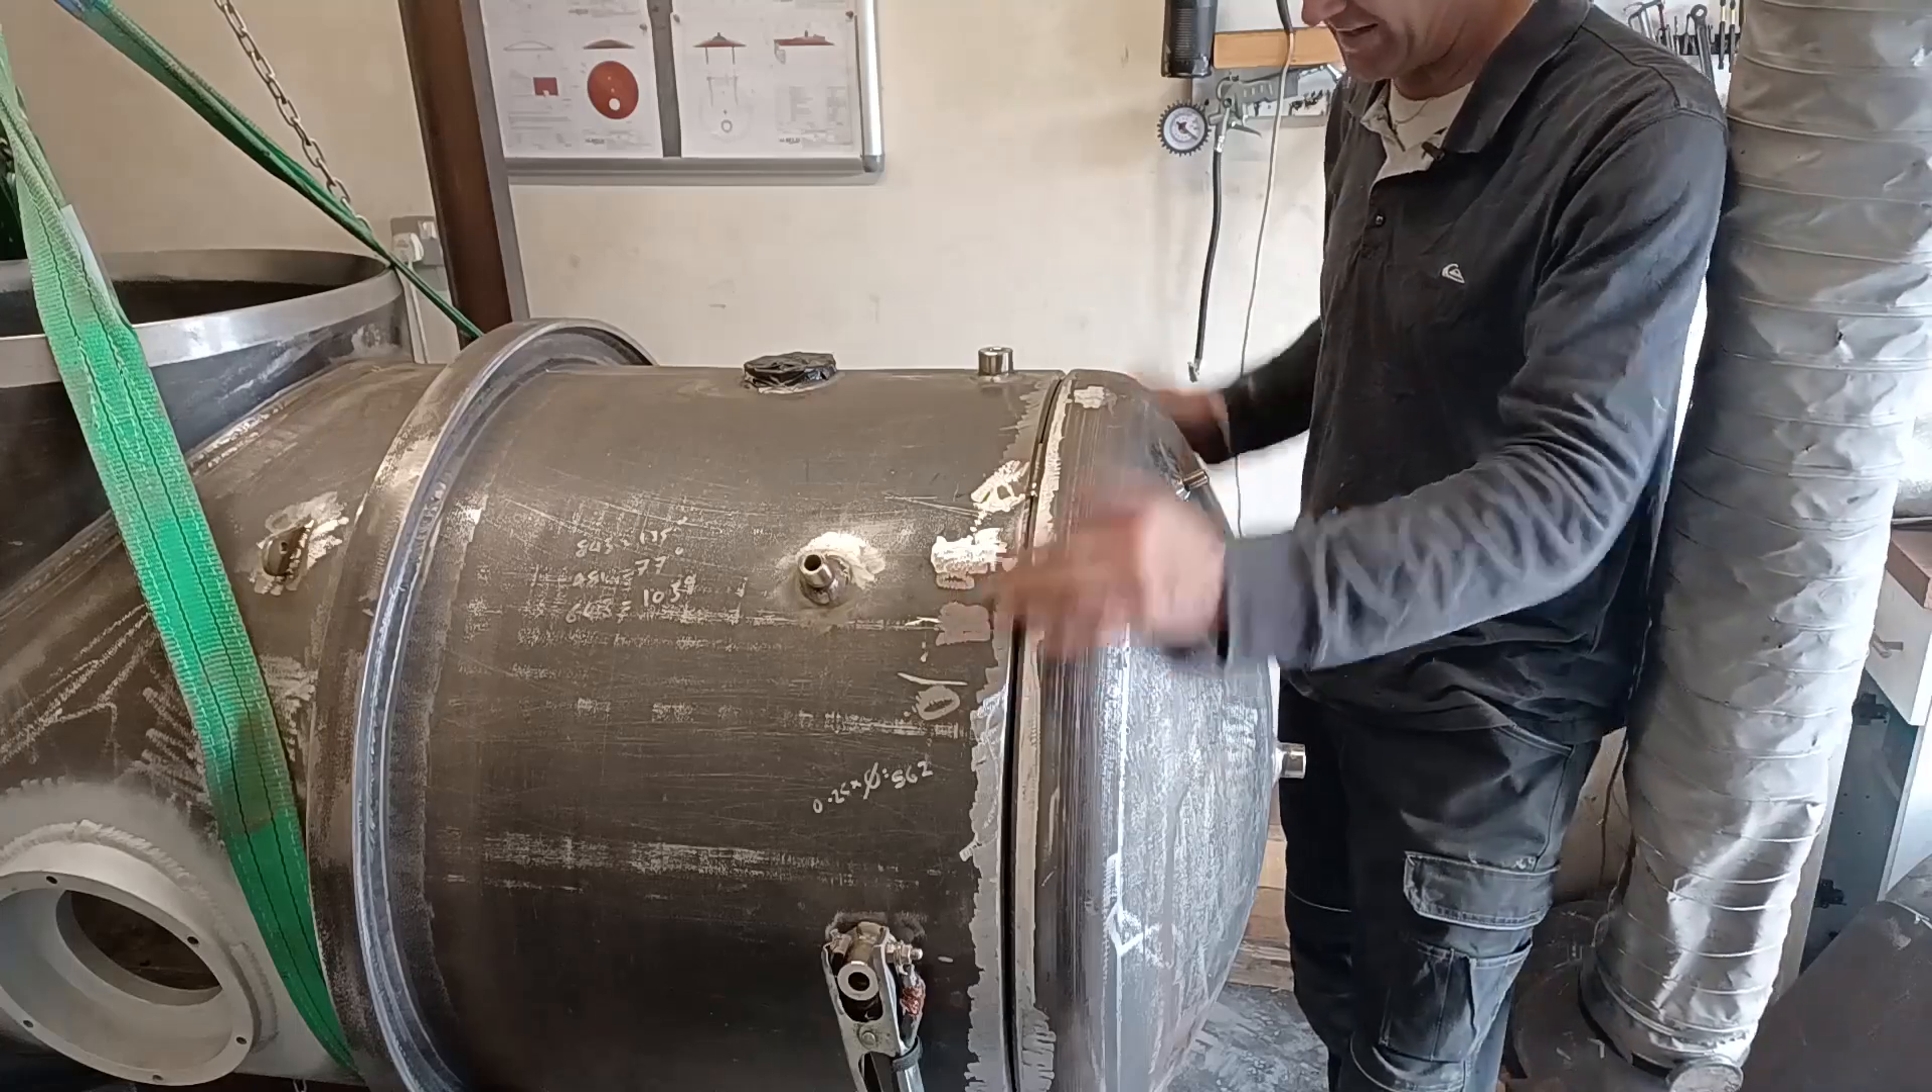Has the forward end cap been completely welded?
No.